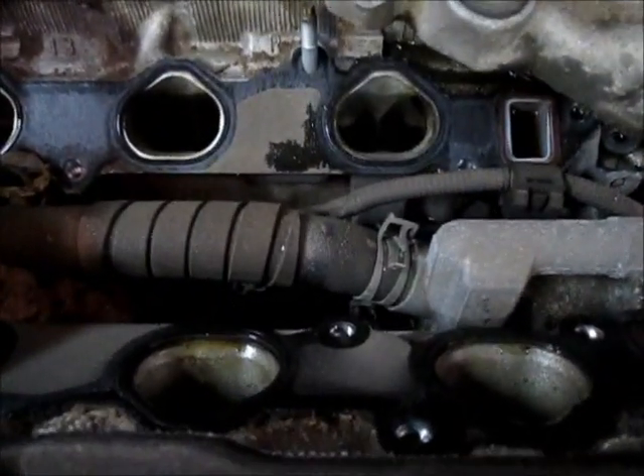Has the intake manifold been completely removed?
Yes.